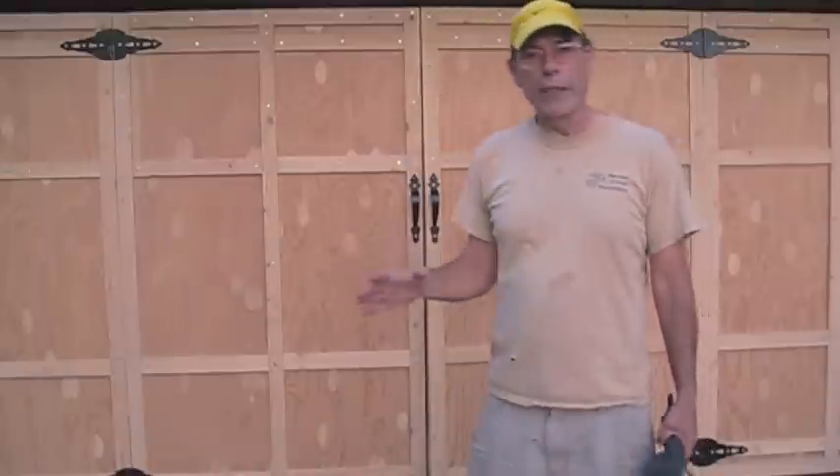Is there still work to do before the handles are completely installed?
No.